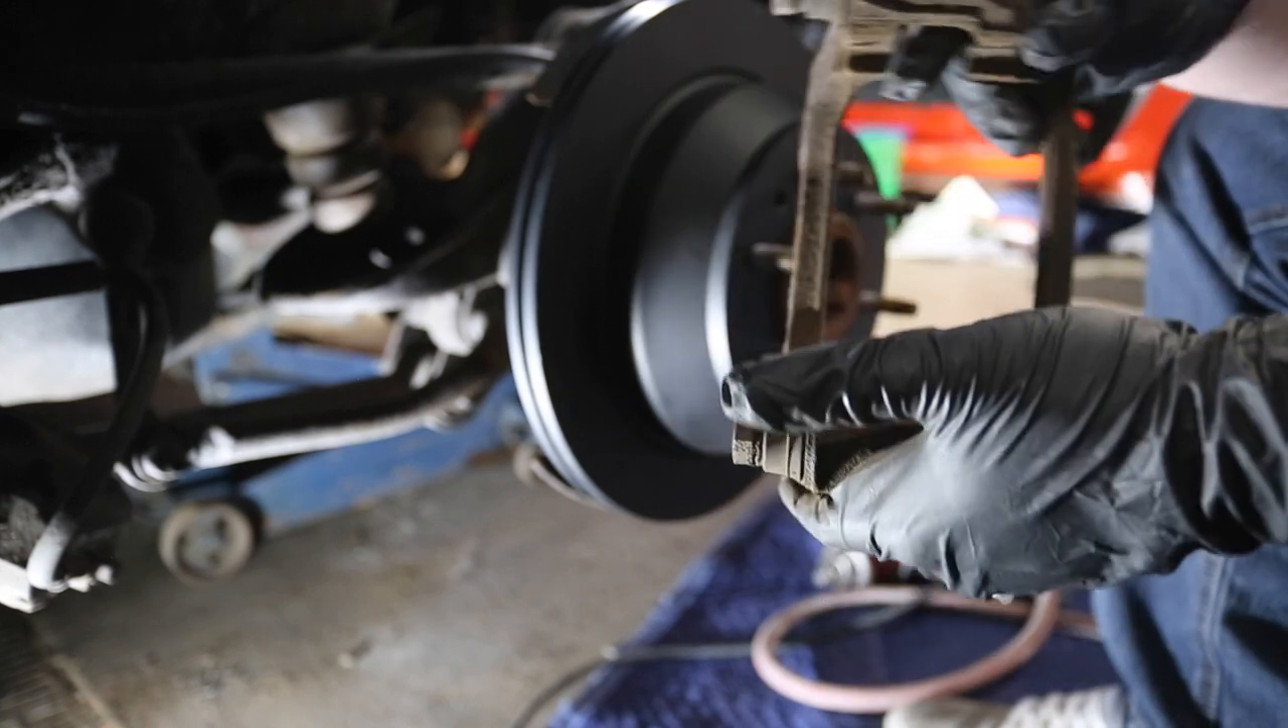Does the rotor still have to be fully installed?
No.